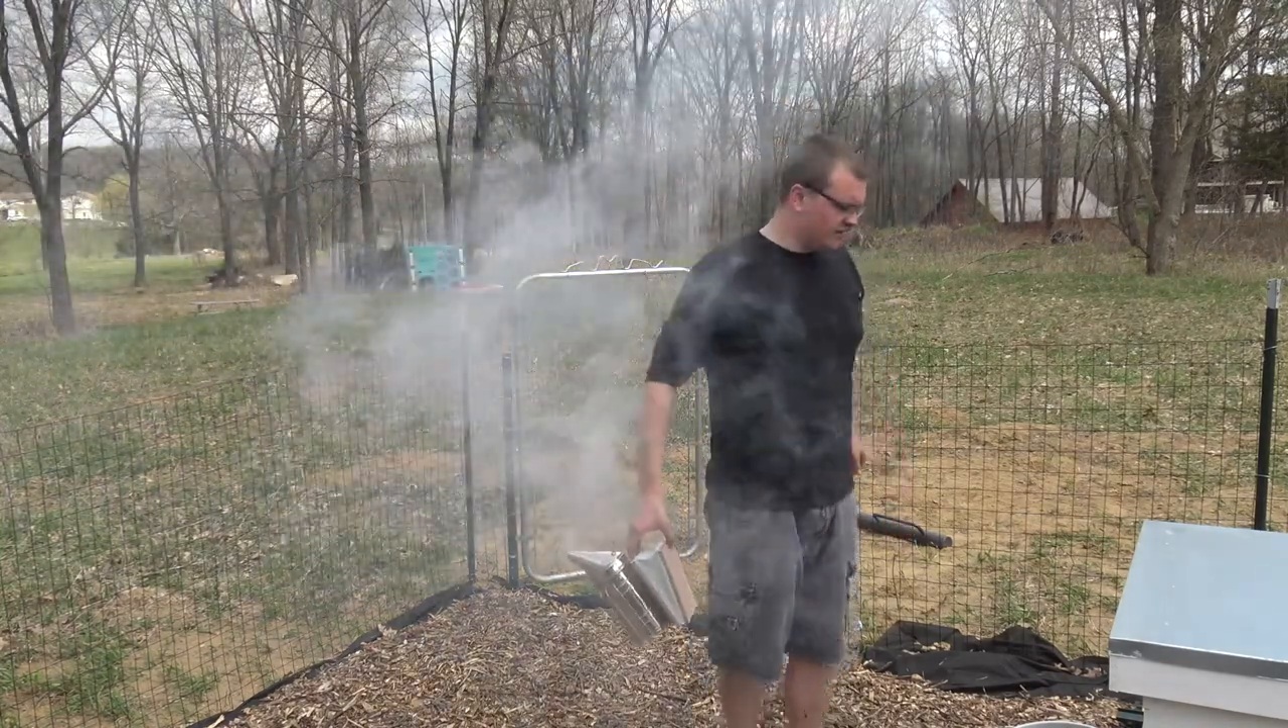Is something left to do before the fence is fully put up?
No.